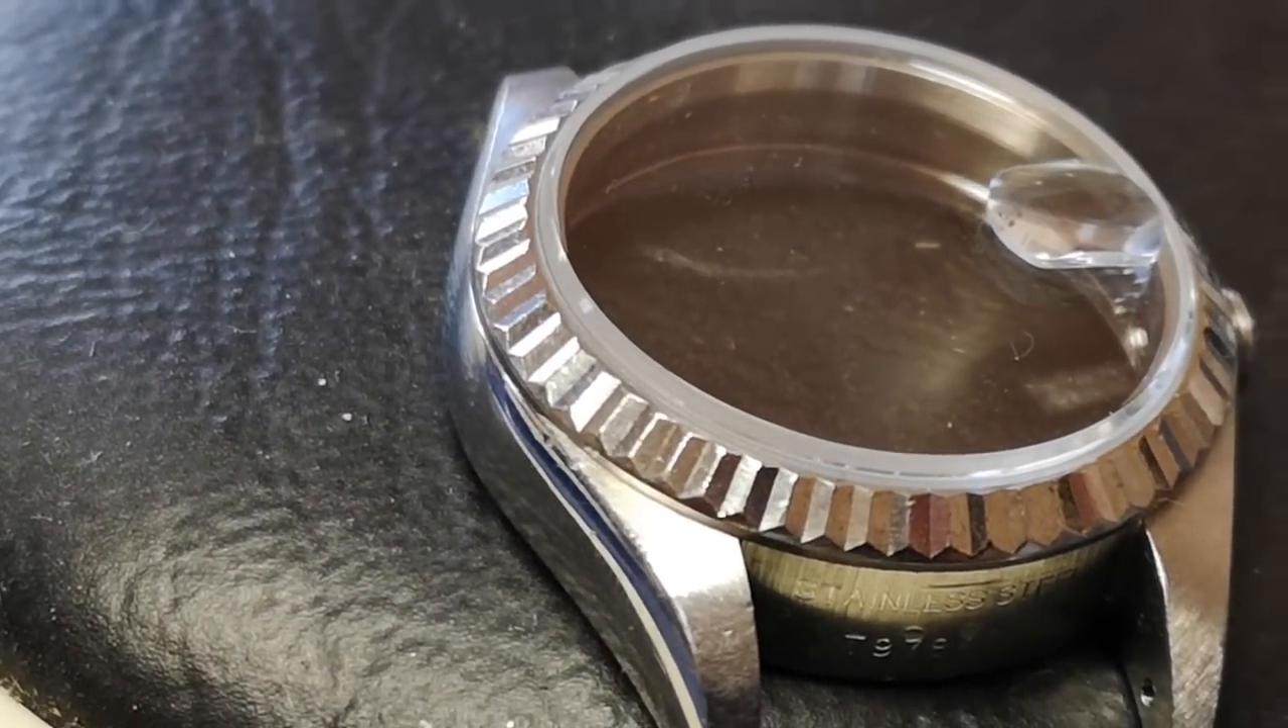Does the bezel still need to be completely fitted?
No.